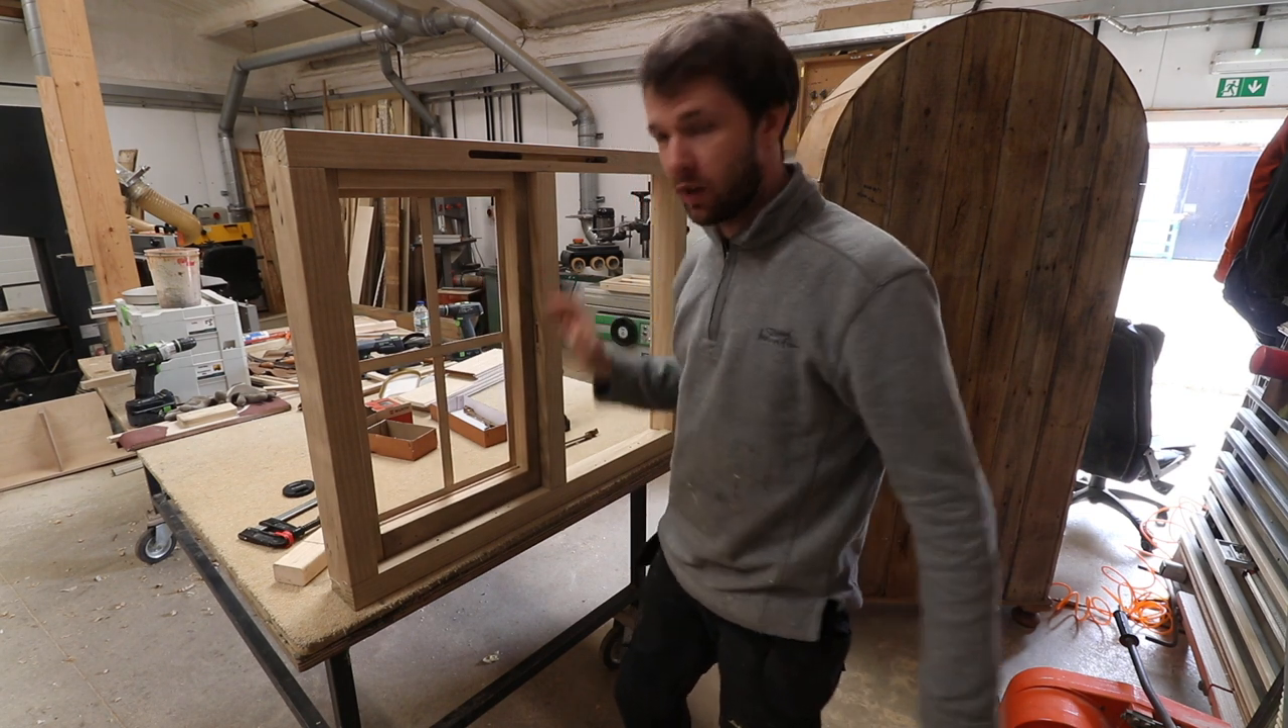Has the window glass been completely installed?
No.